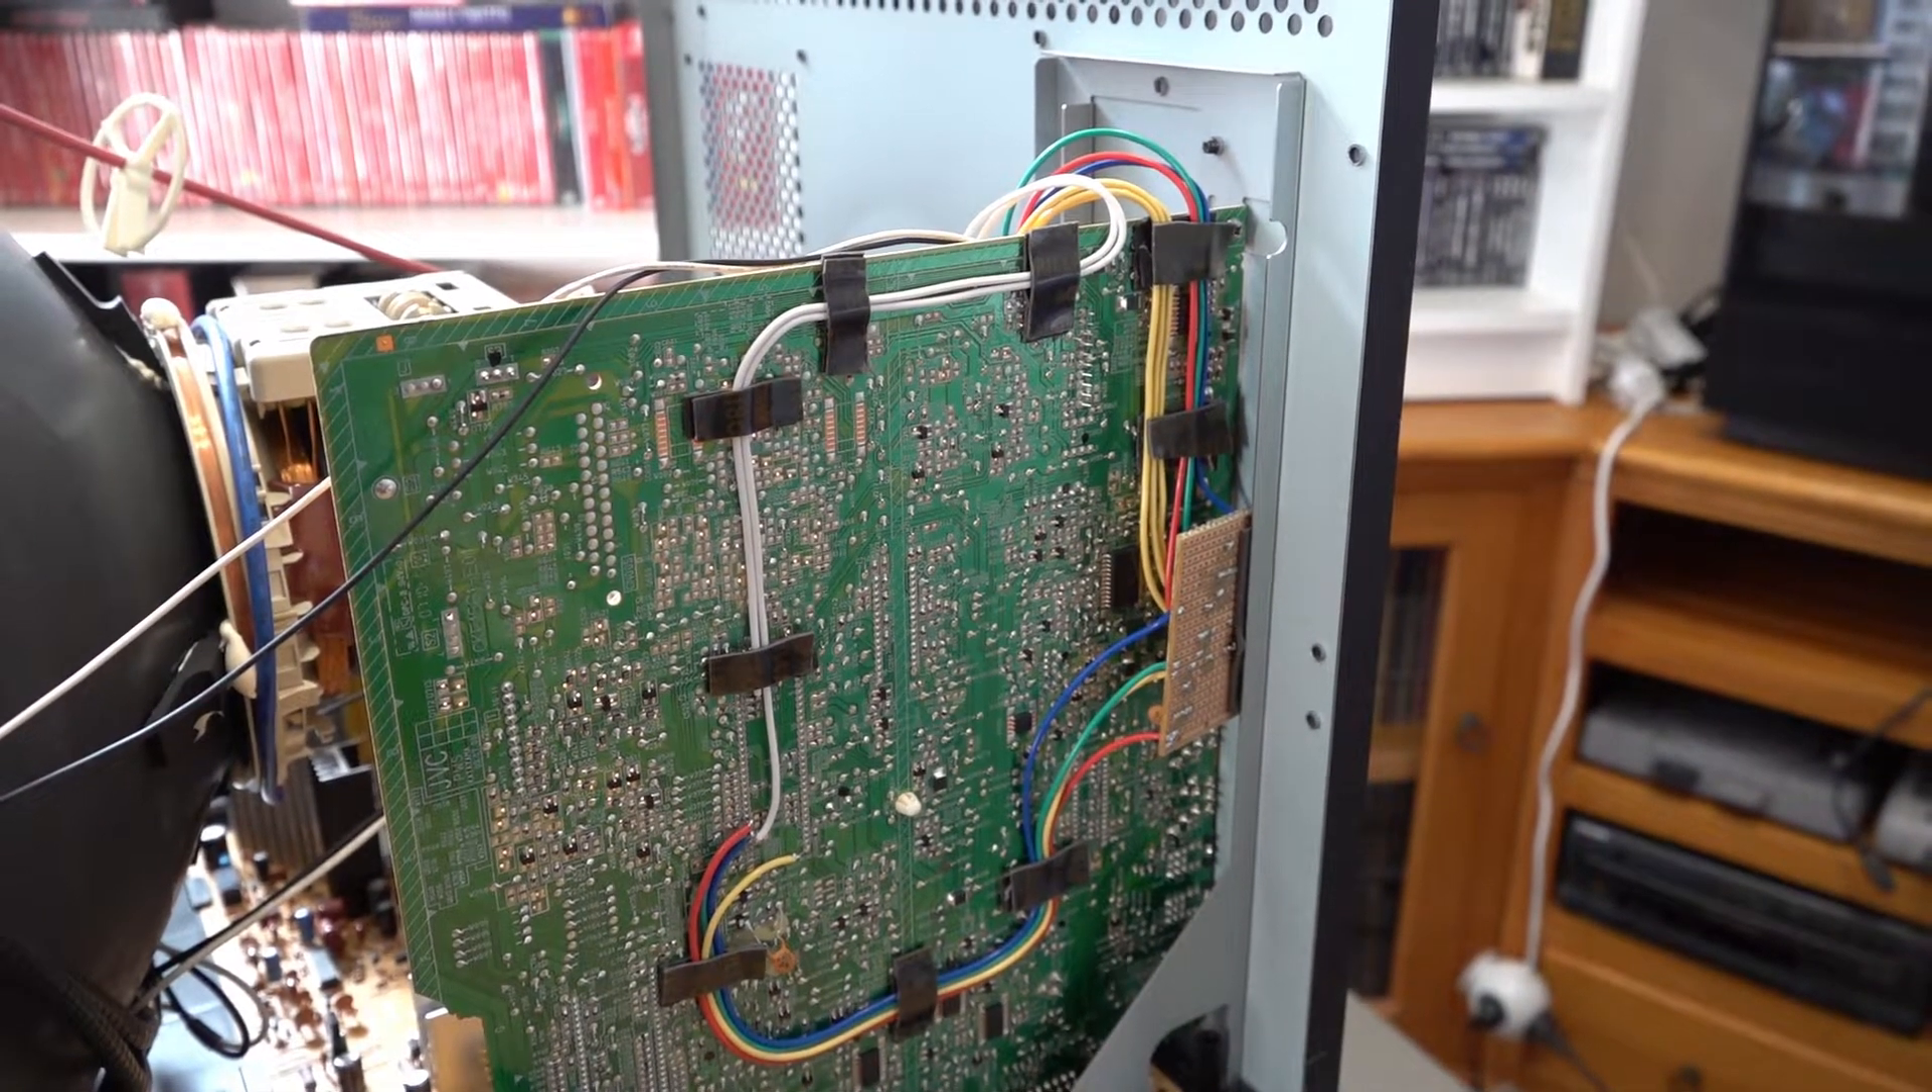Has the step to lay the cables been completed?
Yes.